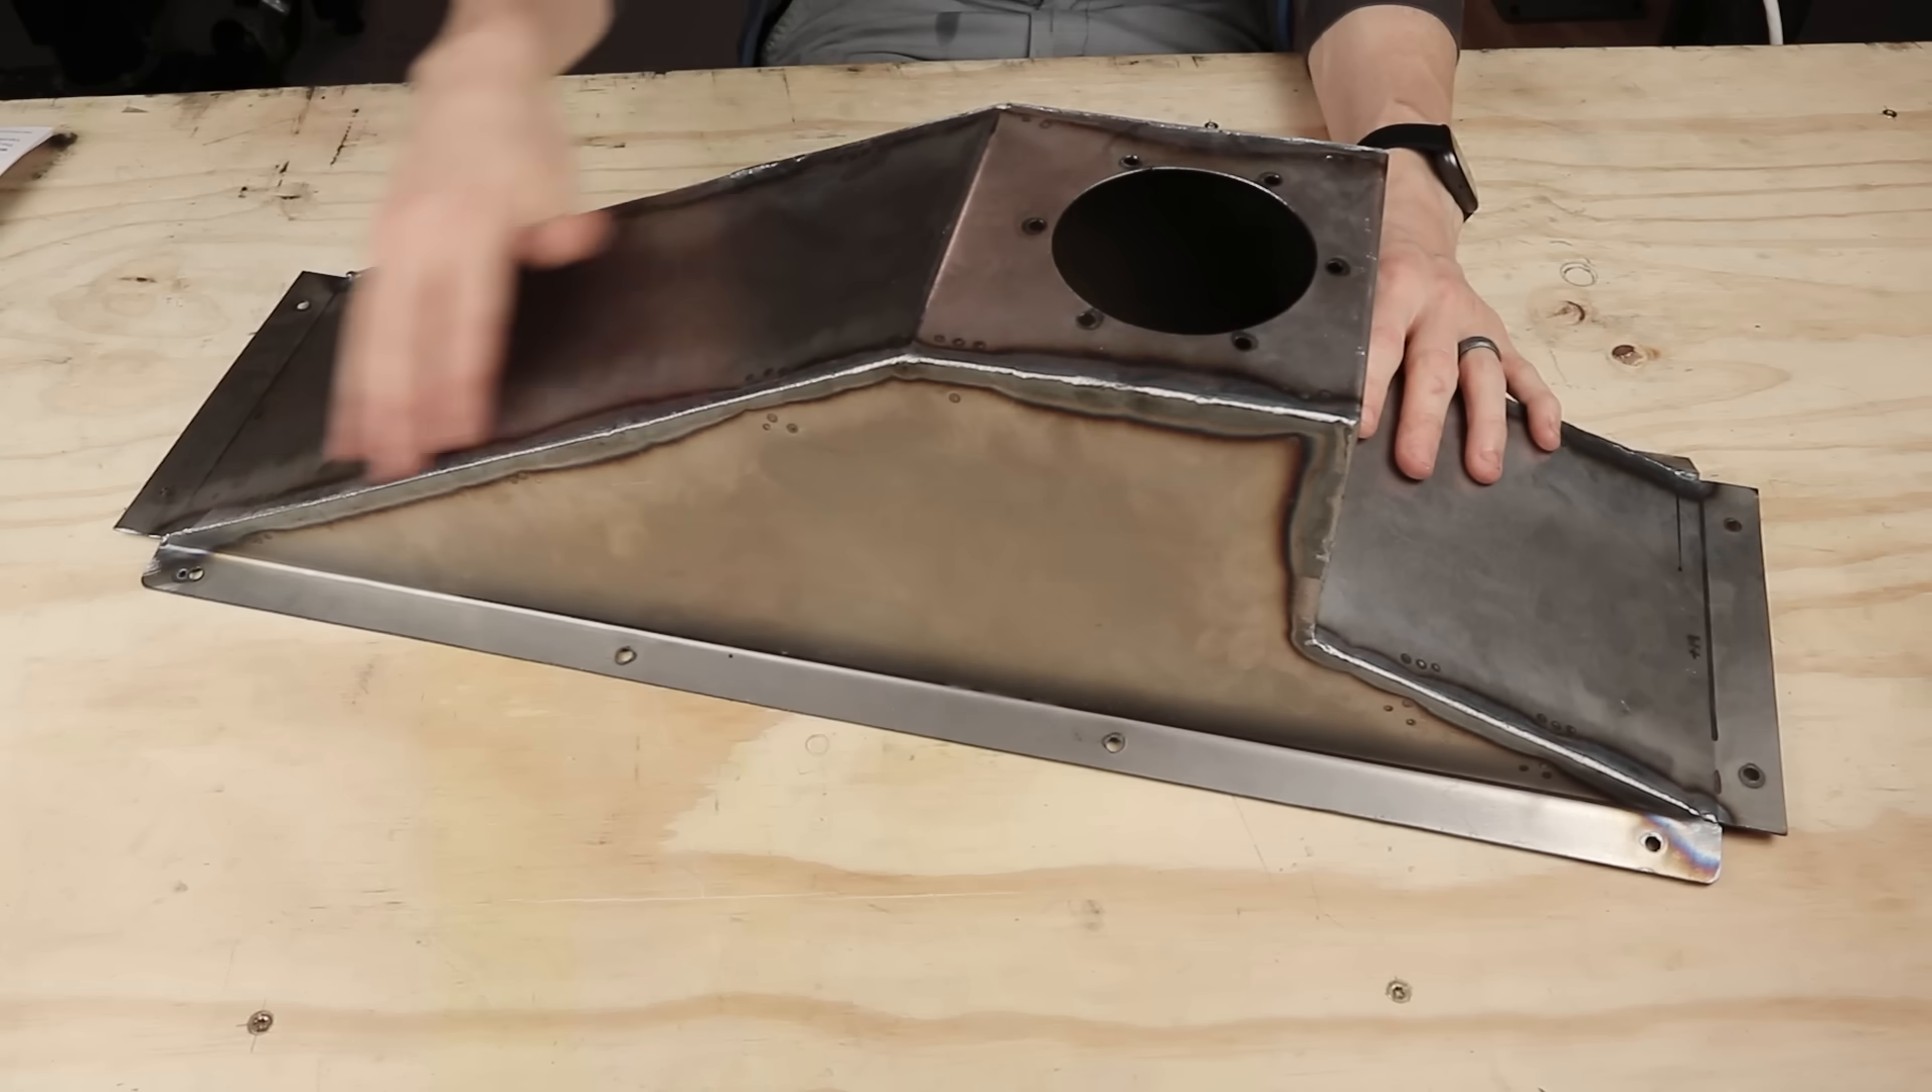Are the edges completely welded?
Yes.